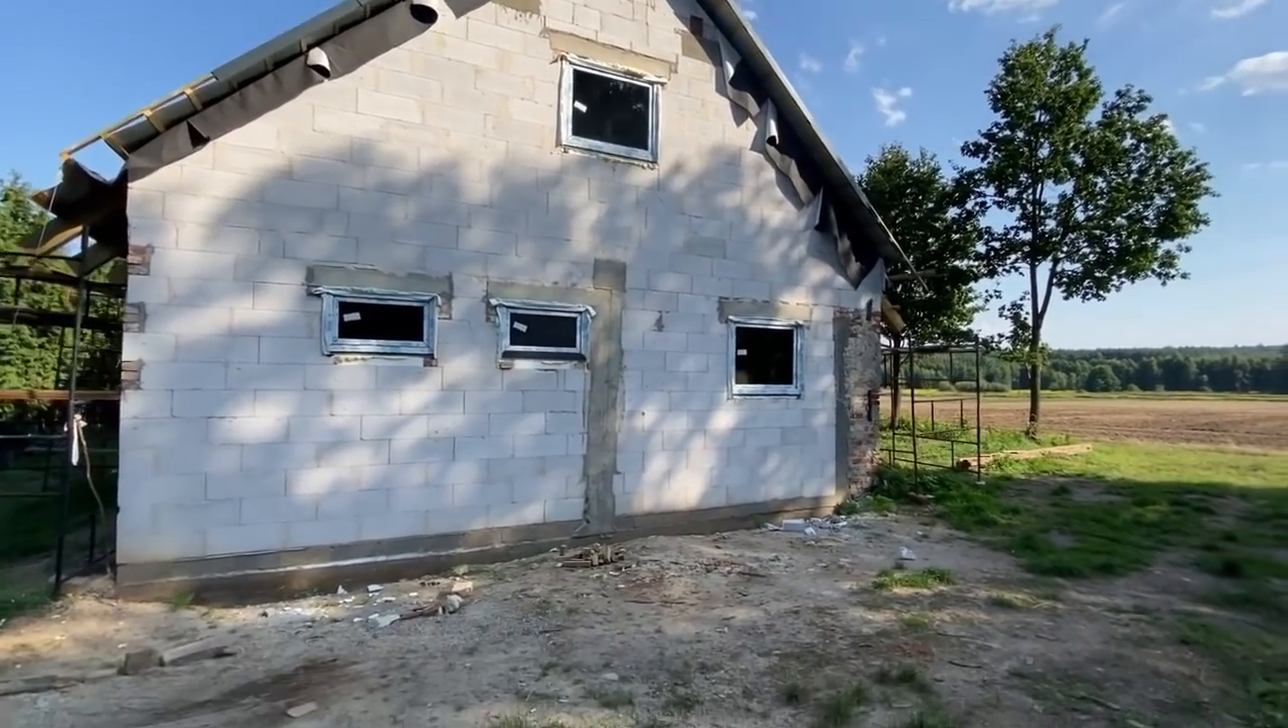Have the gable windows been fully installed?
Yes.